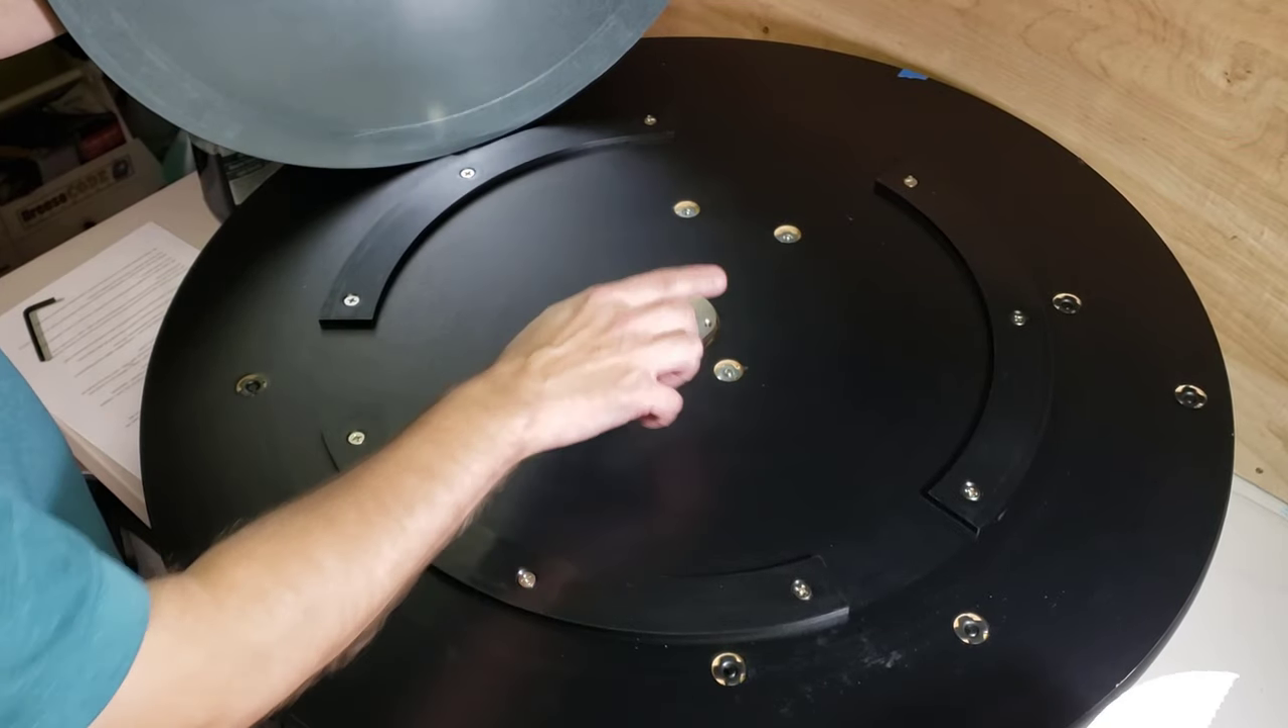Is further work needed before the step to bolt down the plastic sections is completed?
No.